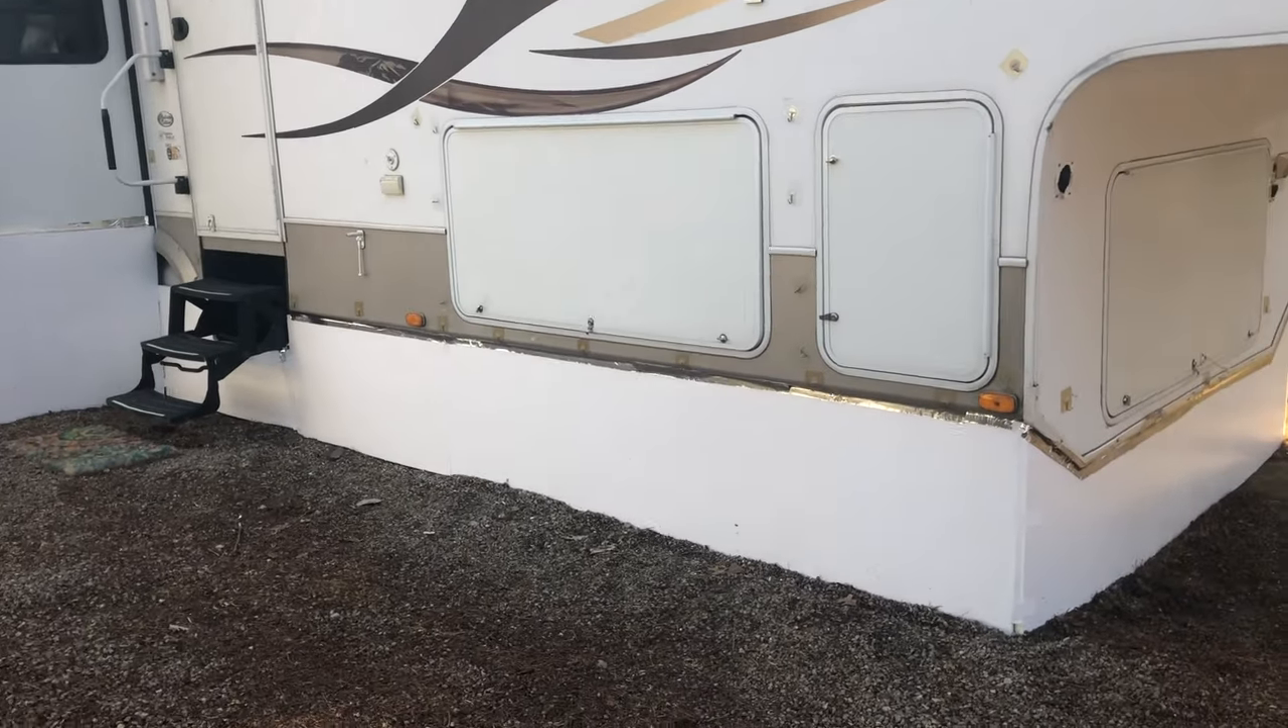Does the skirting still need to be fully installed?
No.